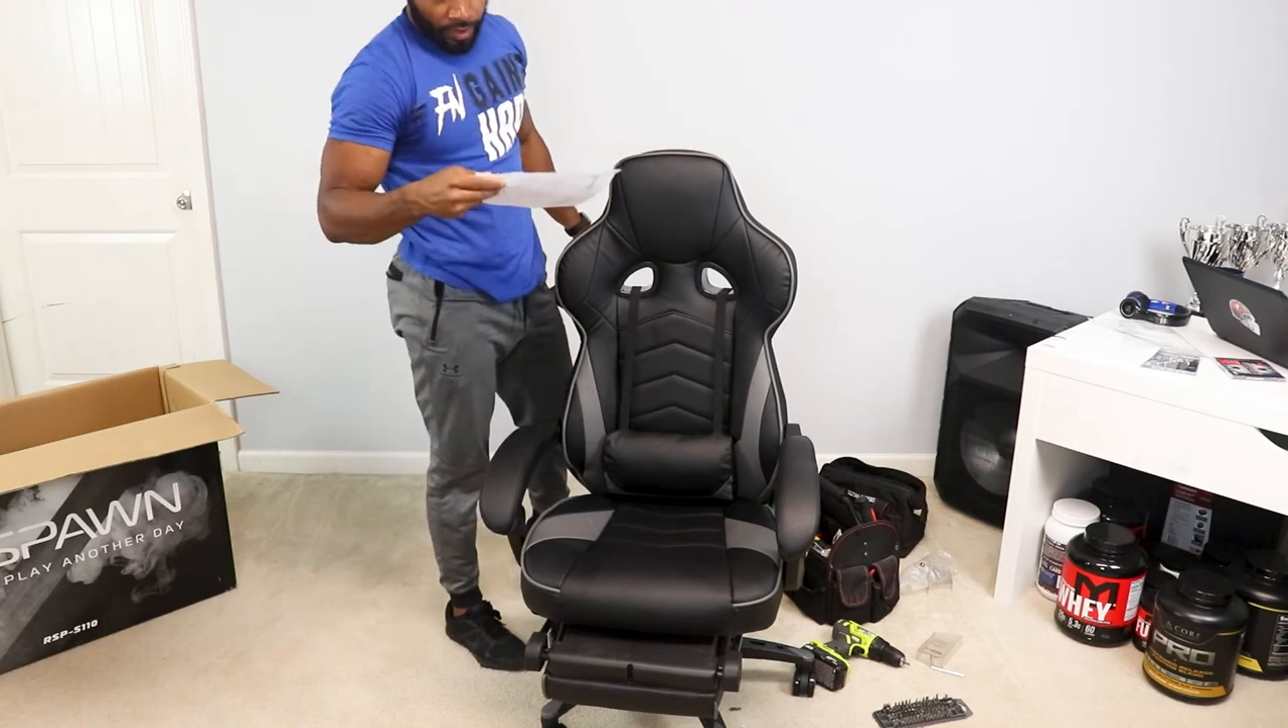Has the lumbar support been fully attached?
Yes.